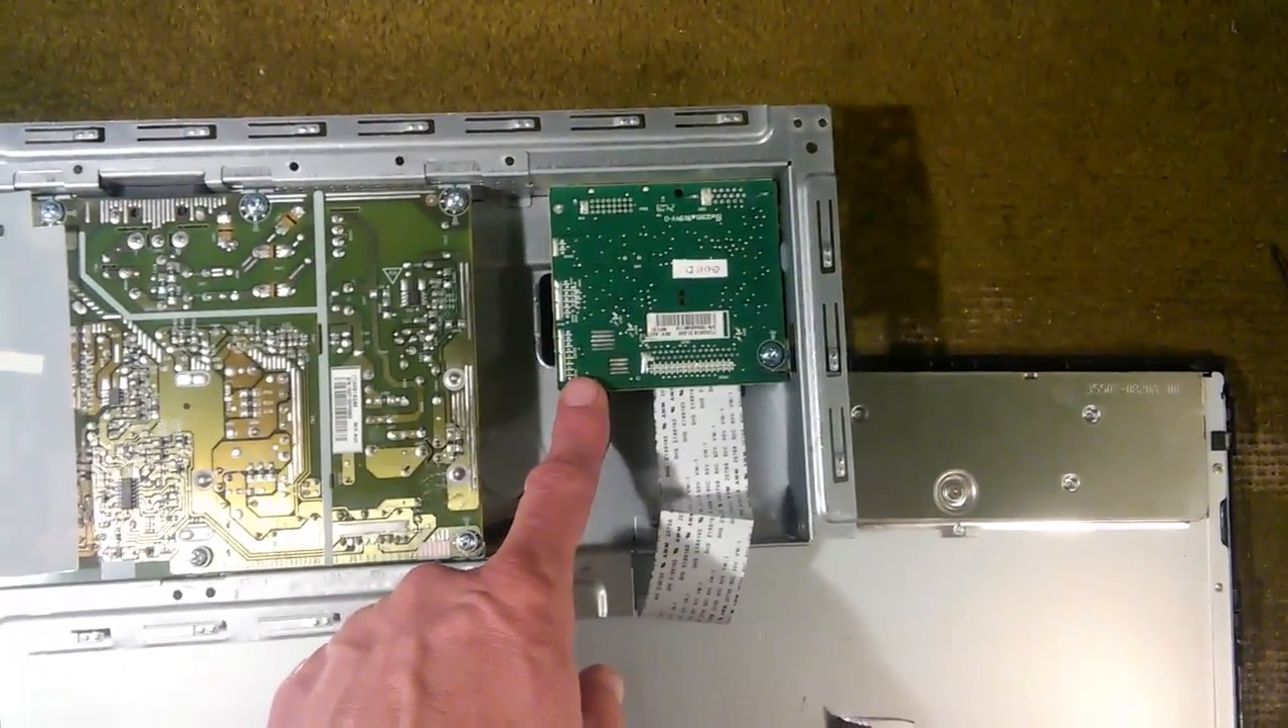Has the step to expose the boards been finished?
Yes.